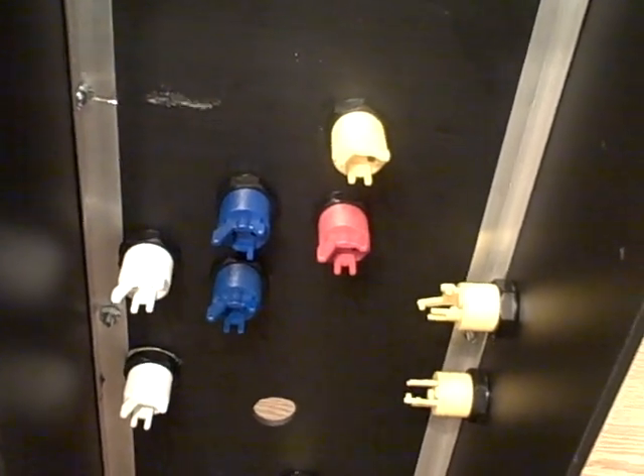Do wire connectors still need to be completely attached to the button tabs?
Yes.